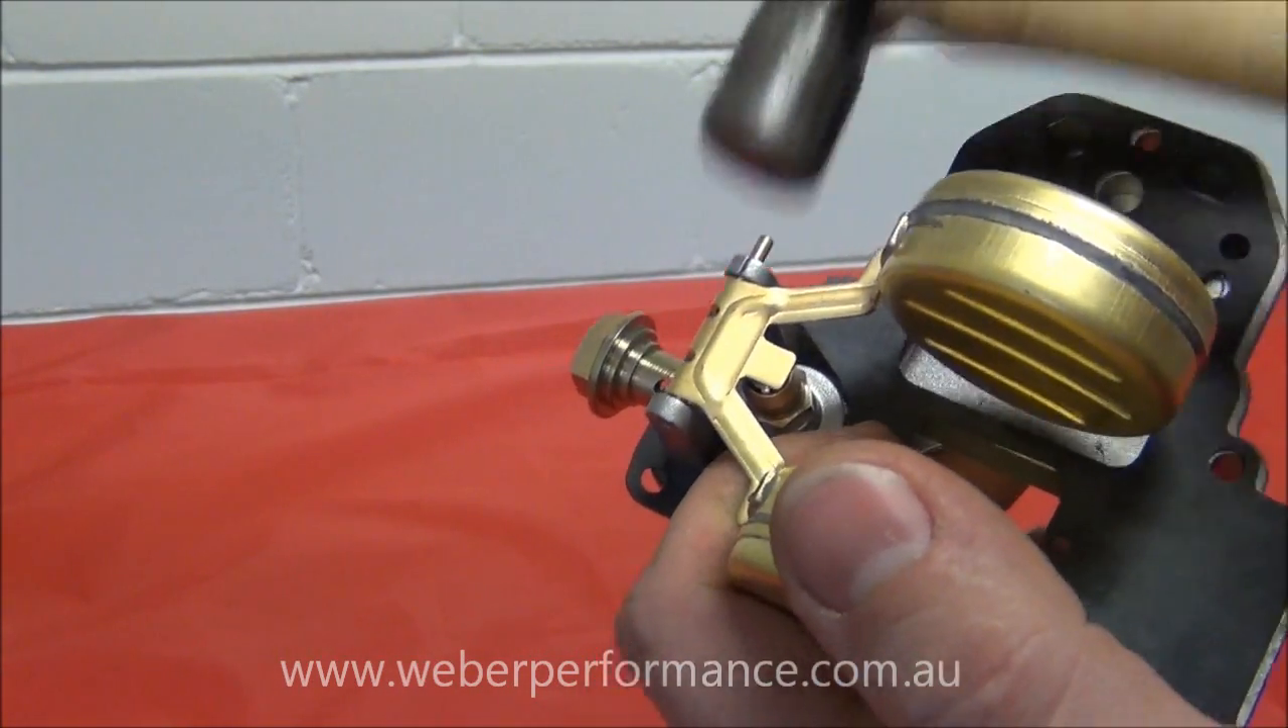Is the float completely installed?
No.